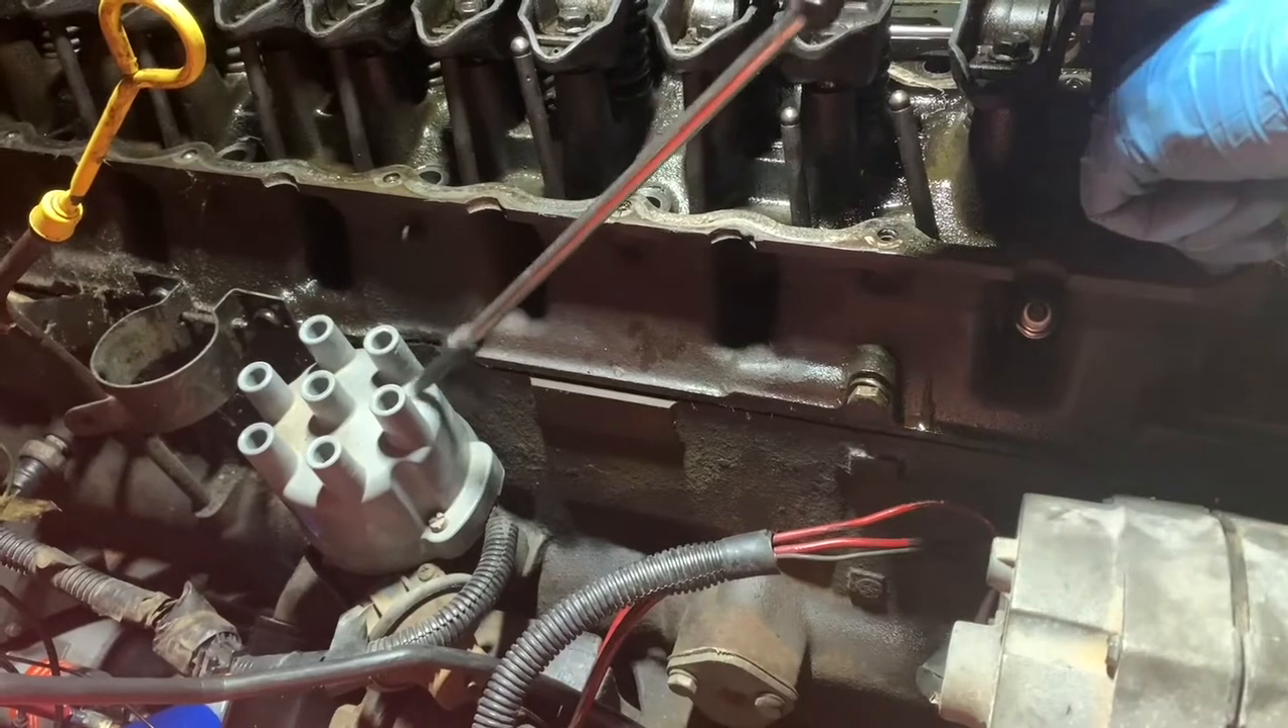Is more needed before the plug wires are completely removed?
No.